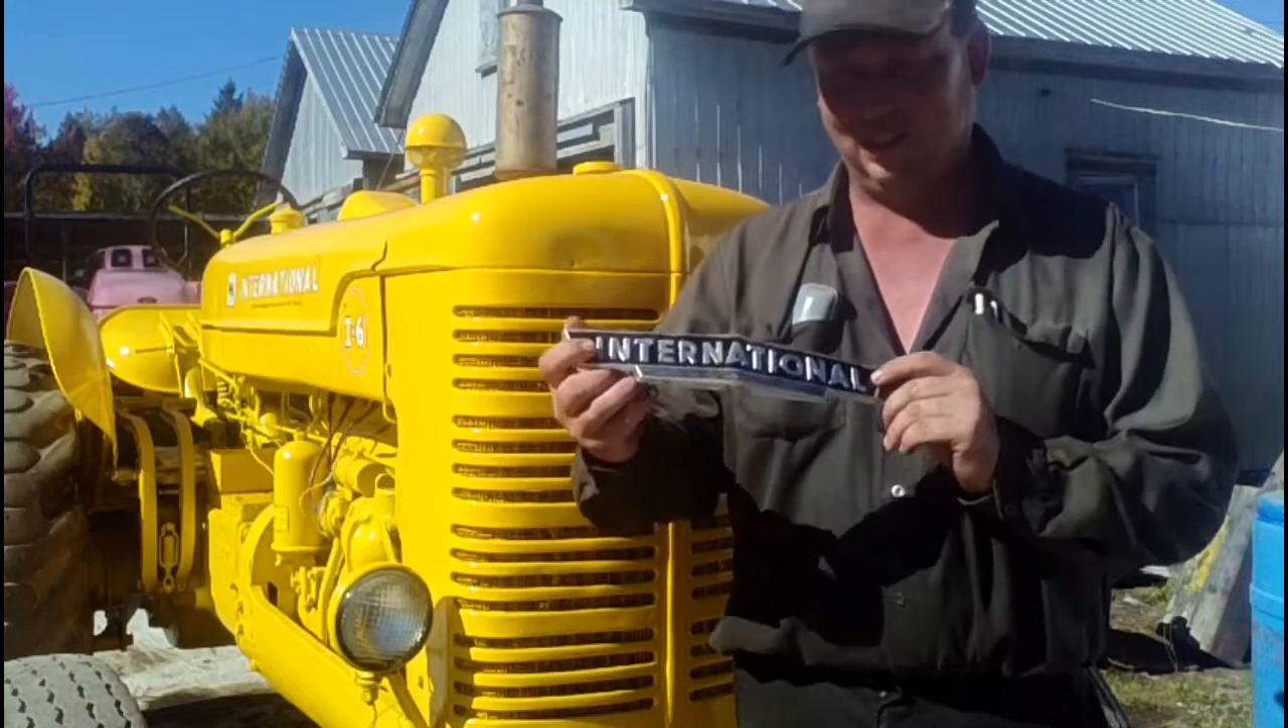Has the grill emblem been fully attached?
No.